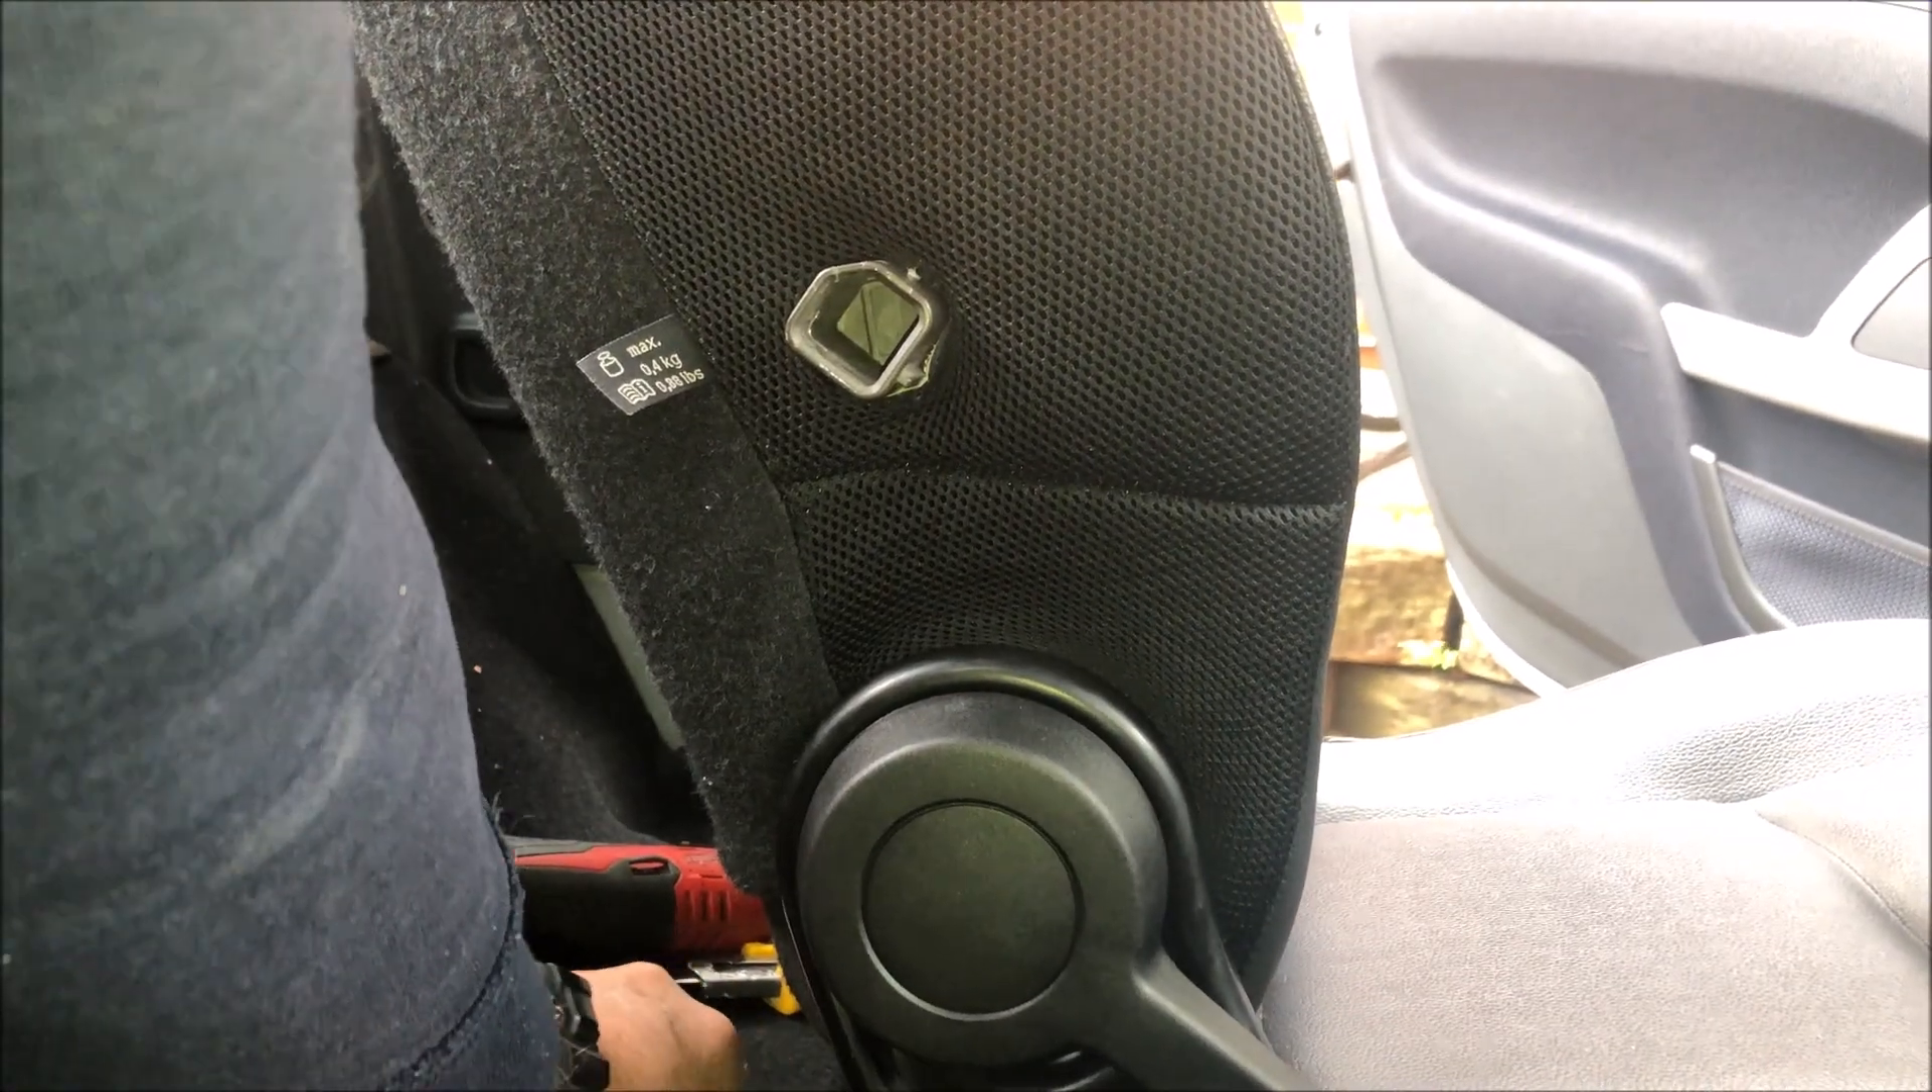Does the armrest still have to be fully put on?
Yes.